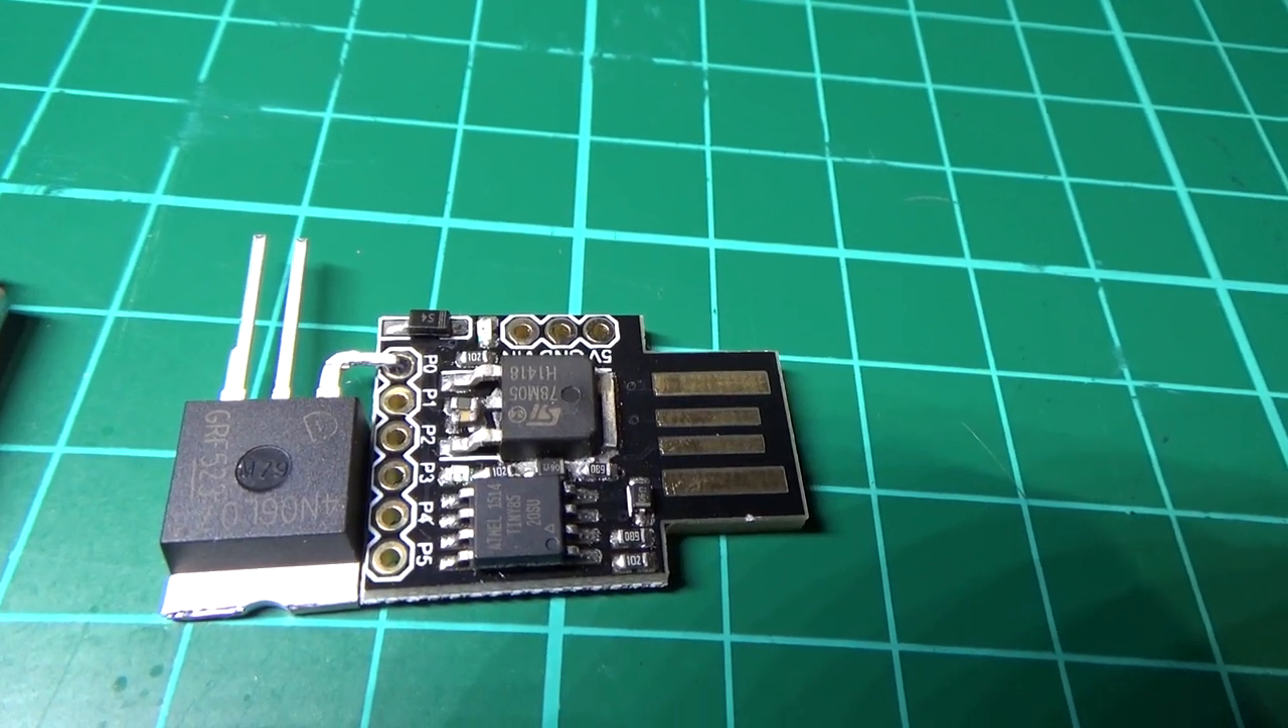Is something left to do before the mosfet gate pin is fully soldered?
No.